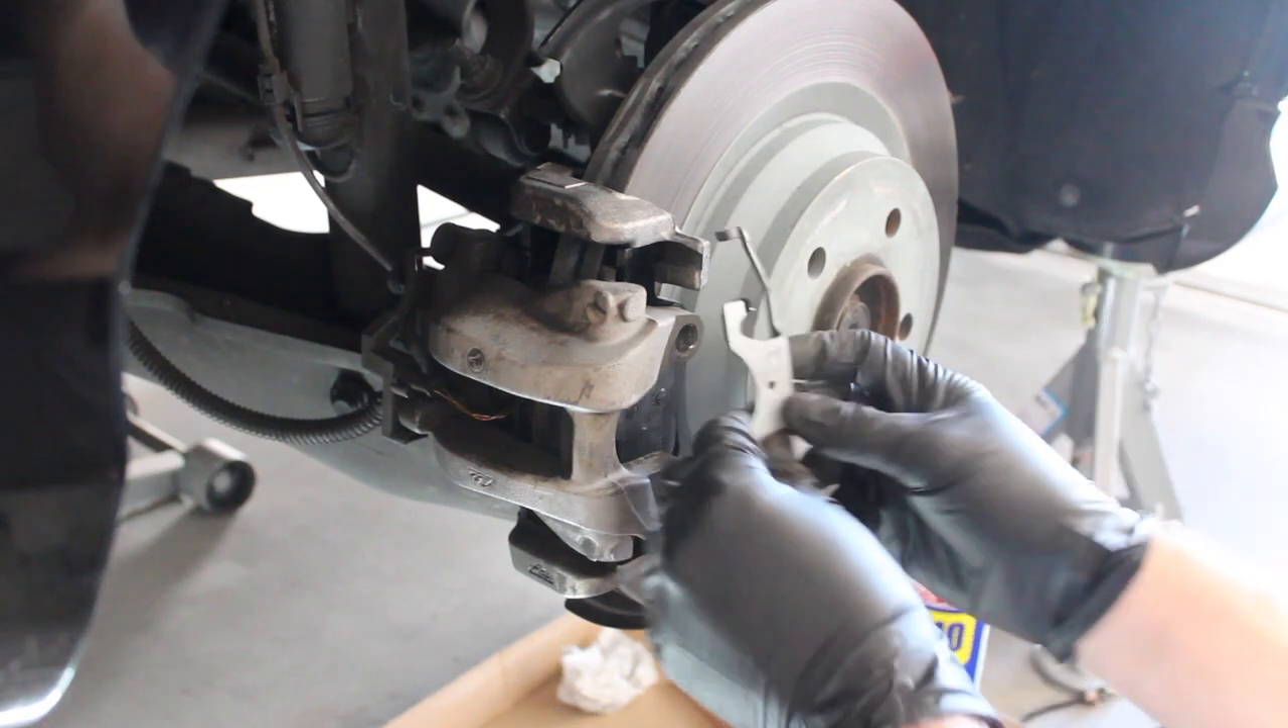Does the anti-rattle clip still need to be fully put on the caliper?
Yes.